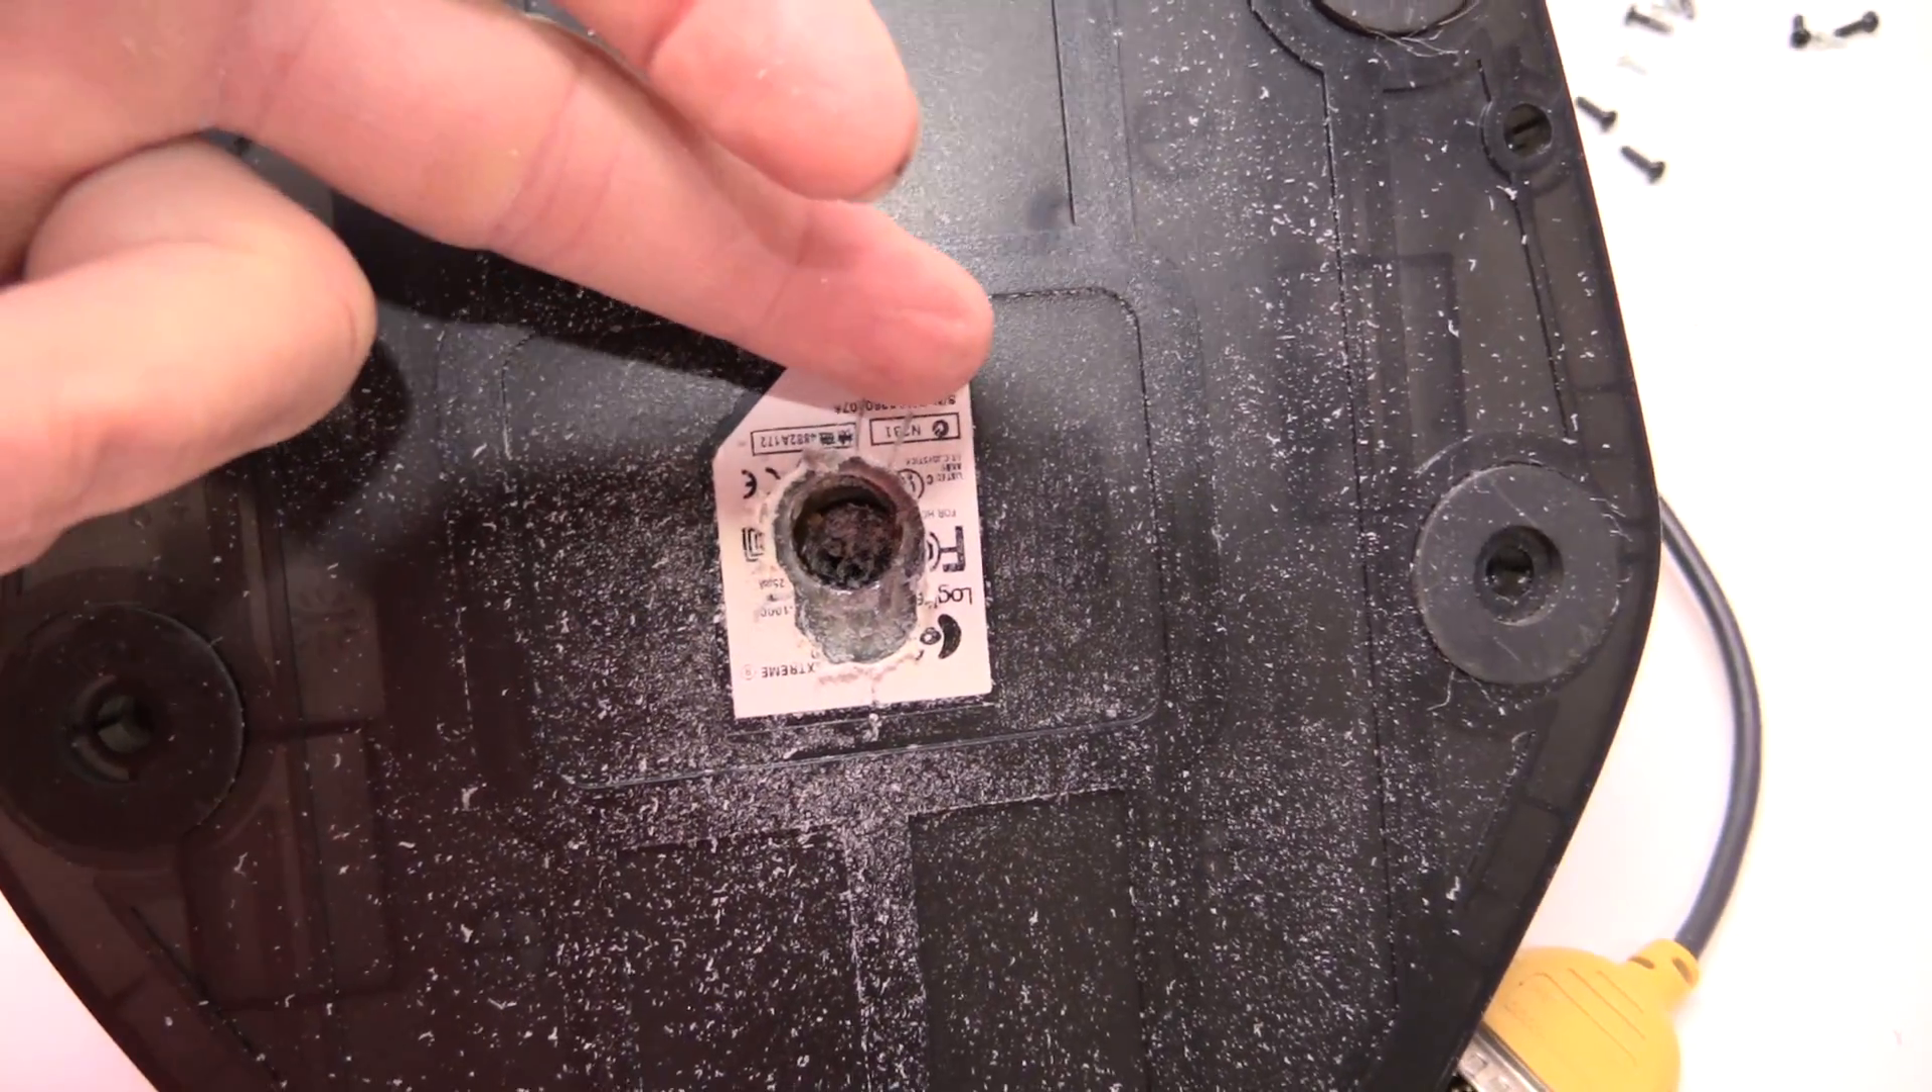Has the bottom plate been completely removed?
No.